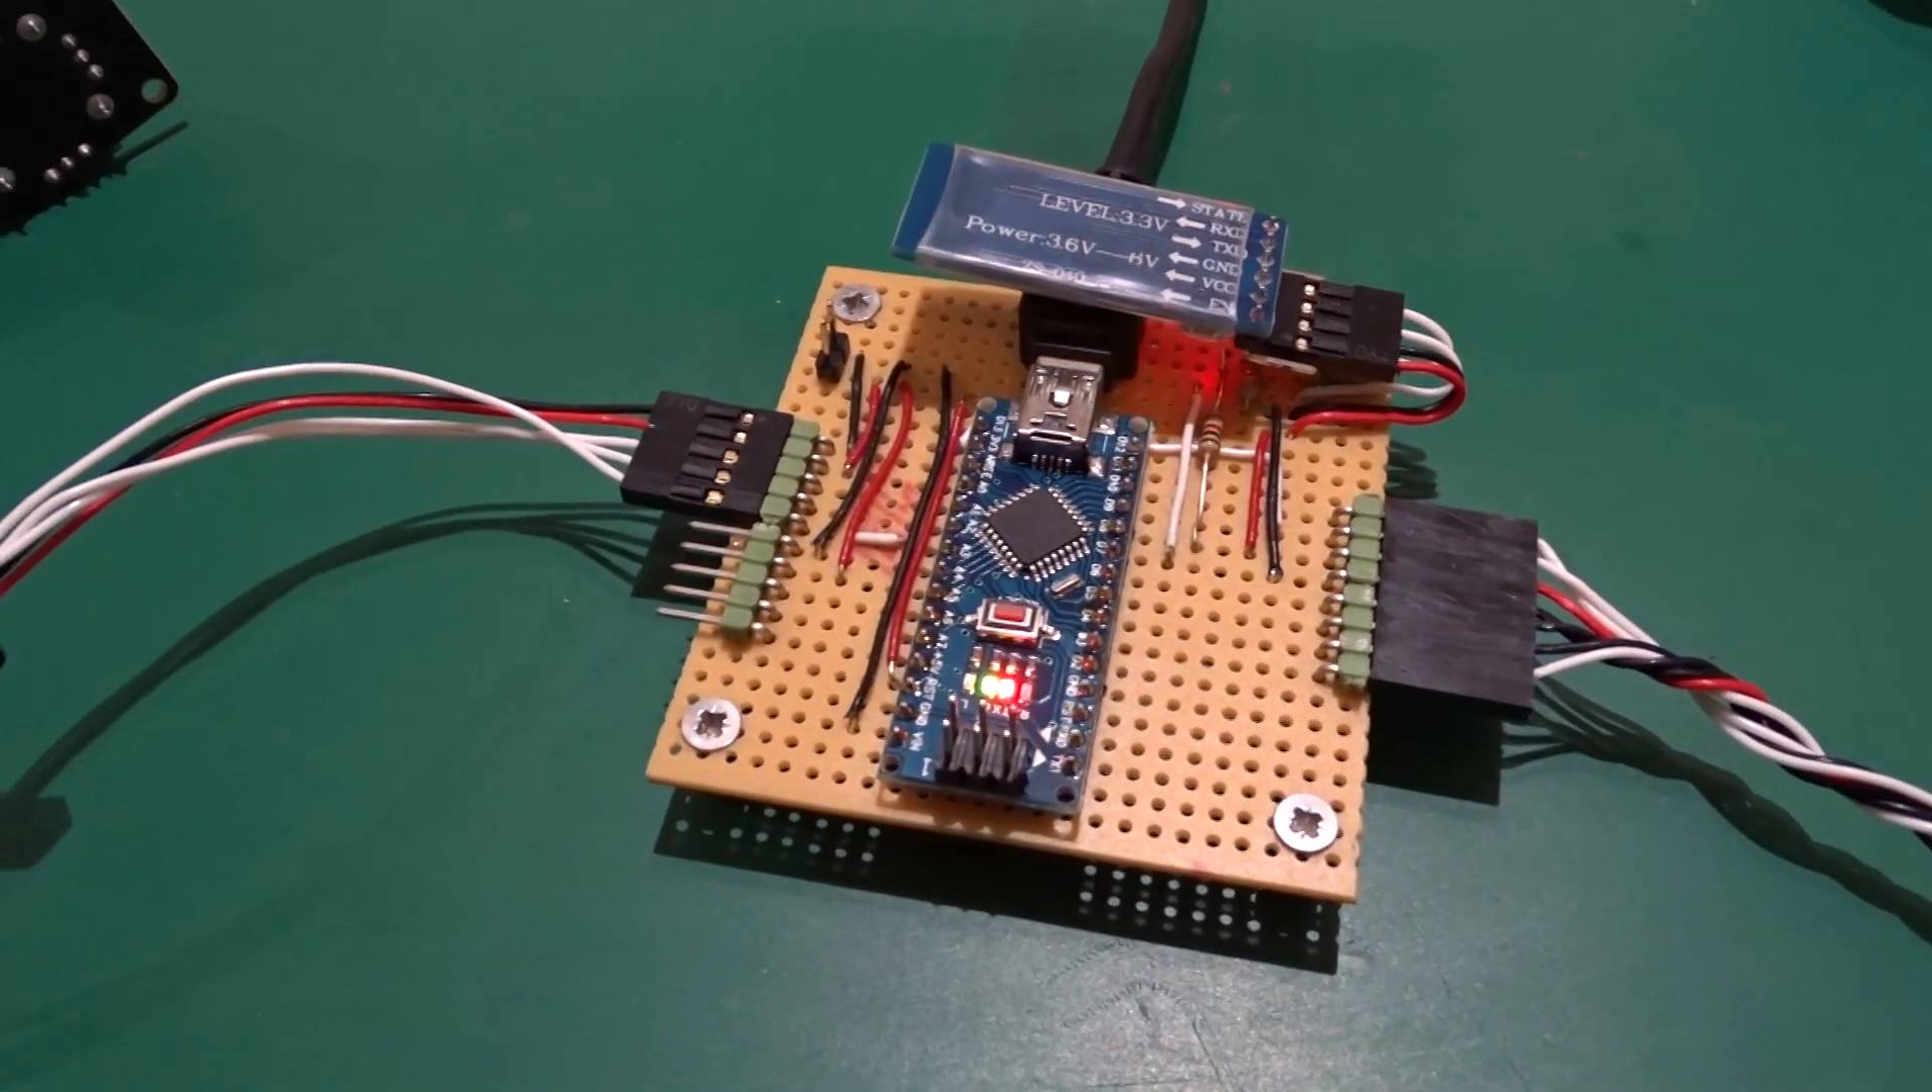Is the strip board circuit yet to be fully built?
No.